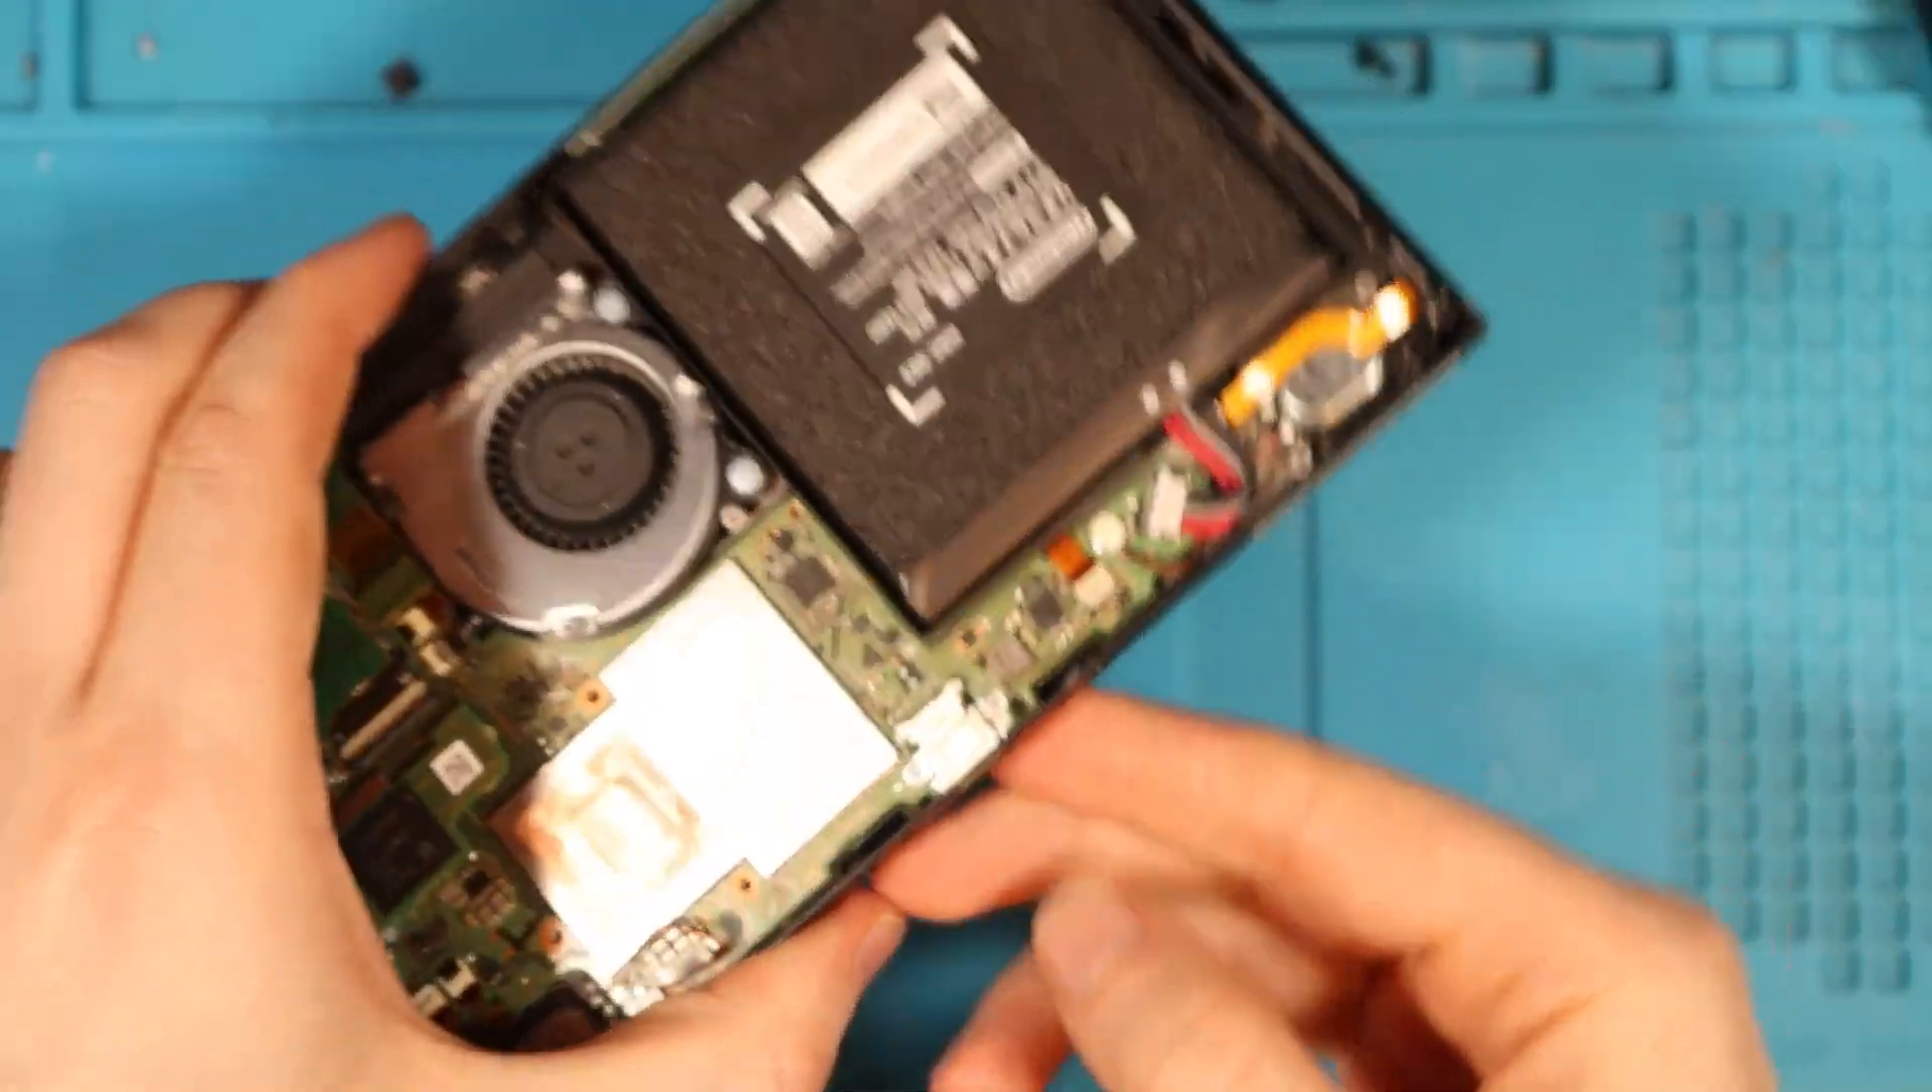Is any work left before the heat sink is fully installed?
Yes.